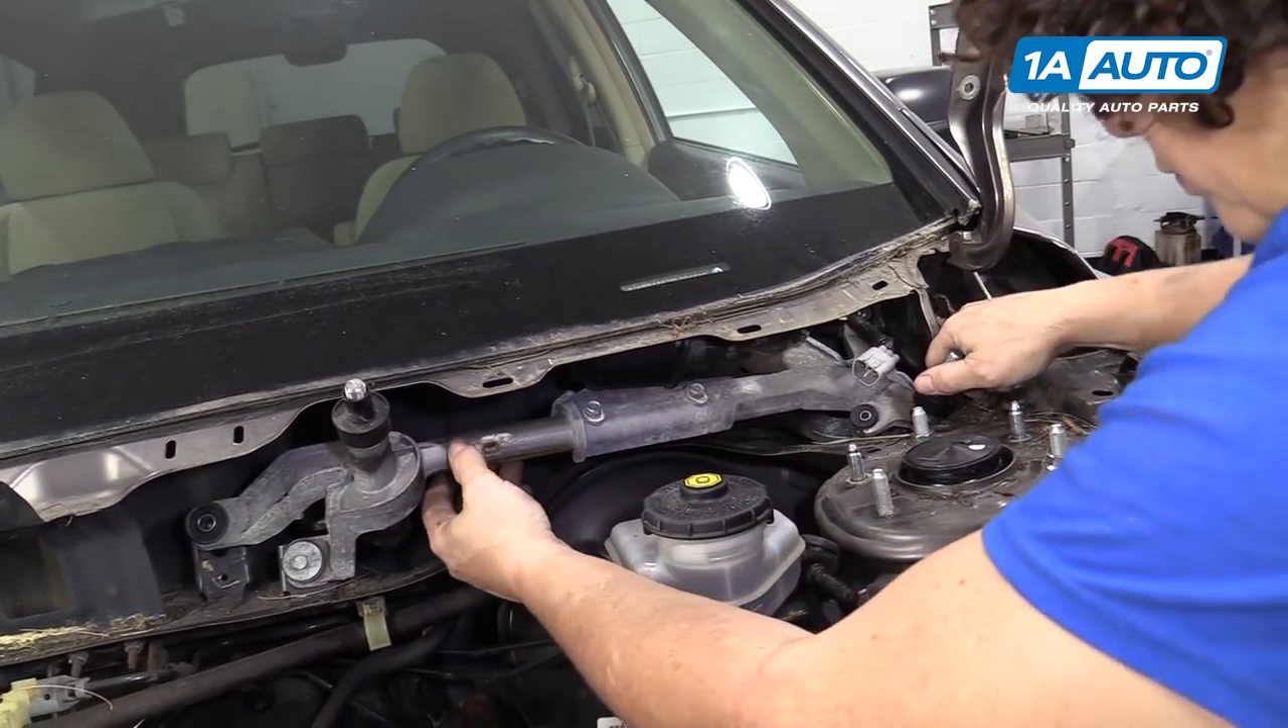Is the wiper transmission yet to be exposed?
No.